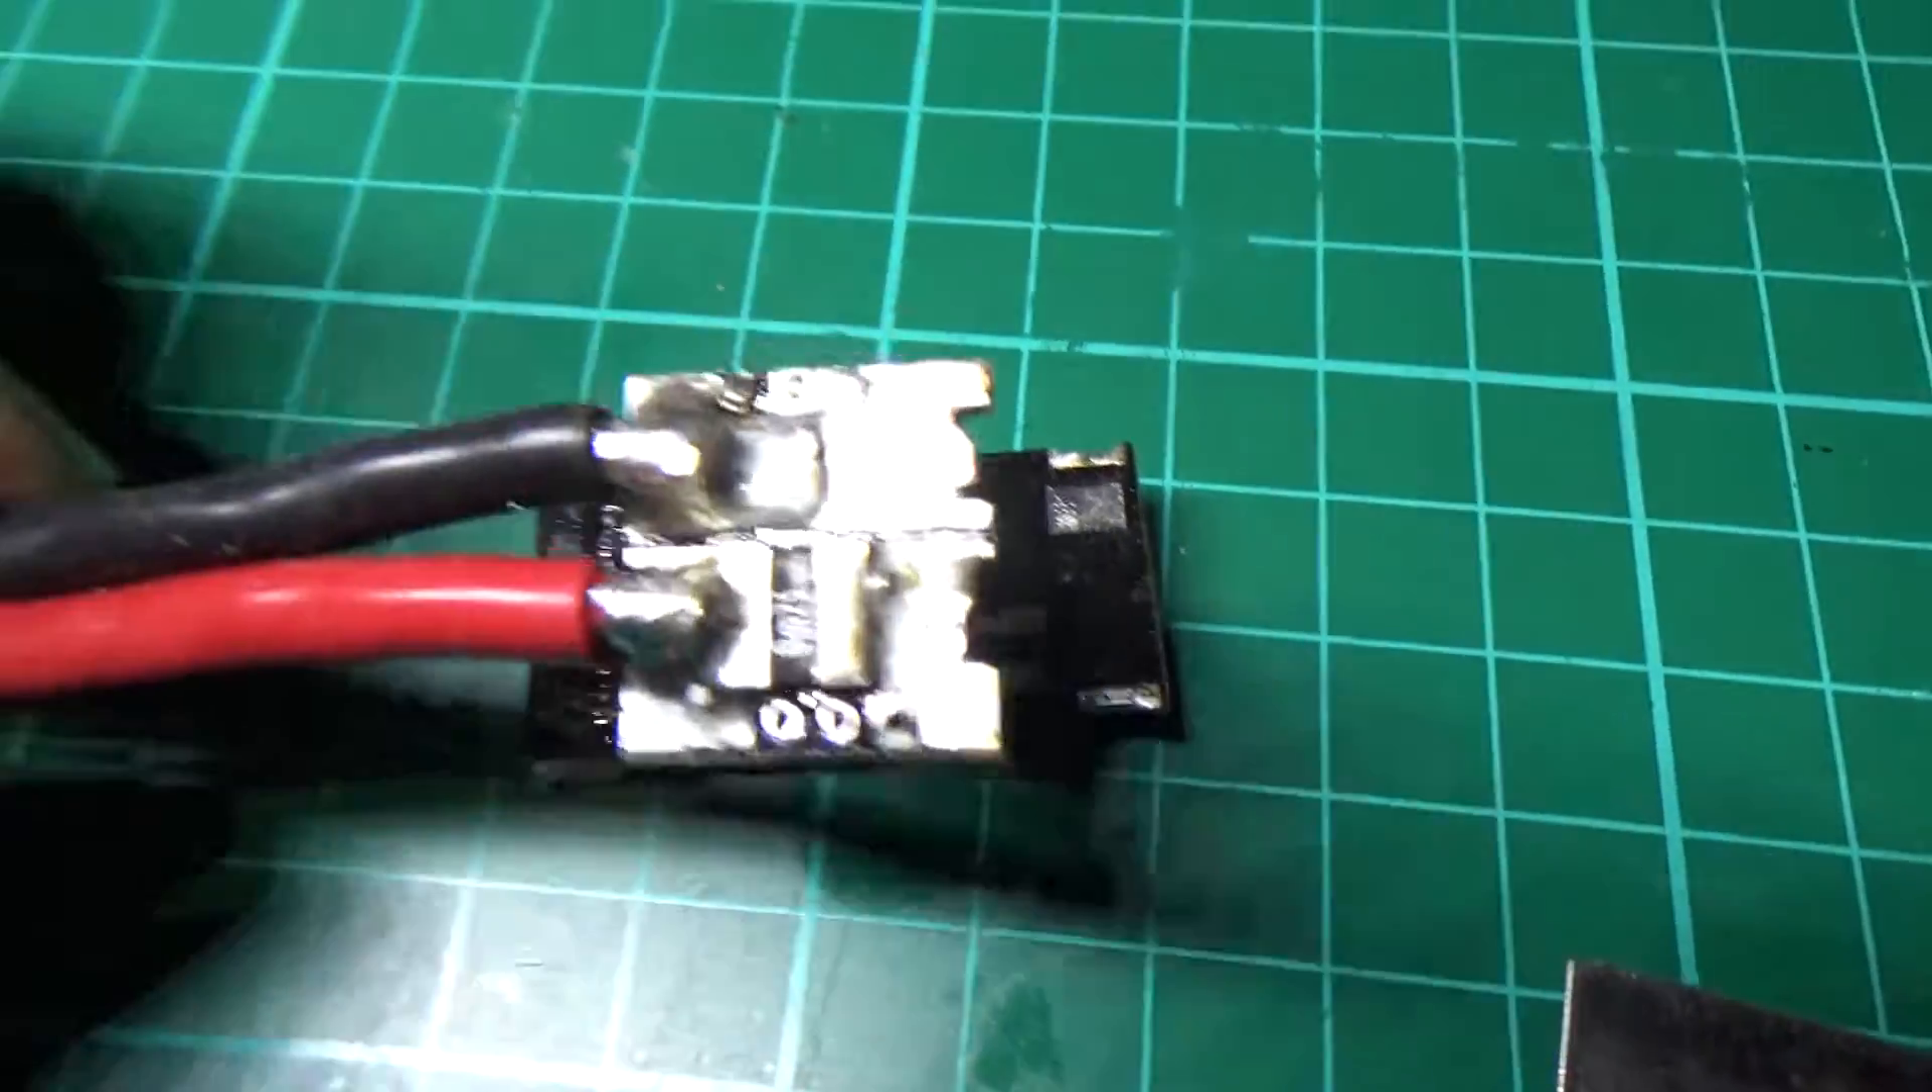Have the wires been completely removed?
No.